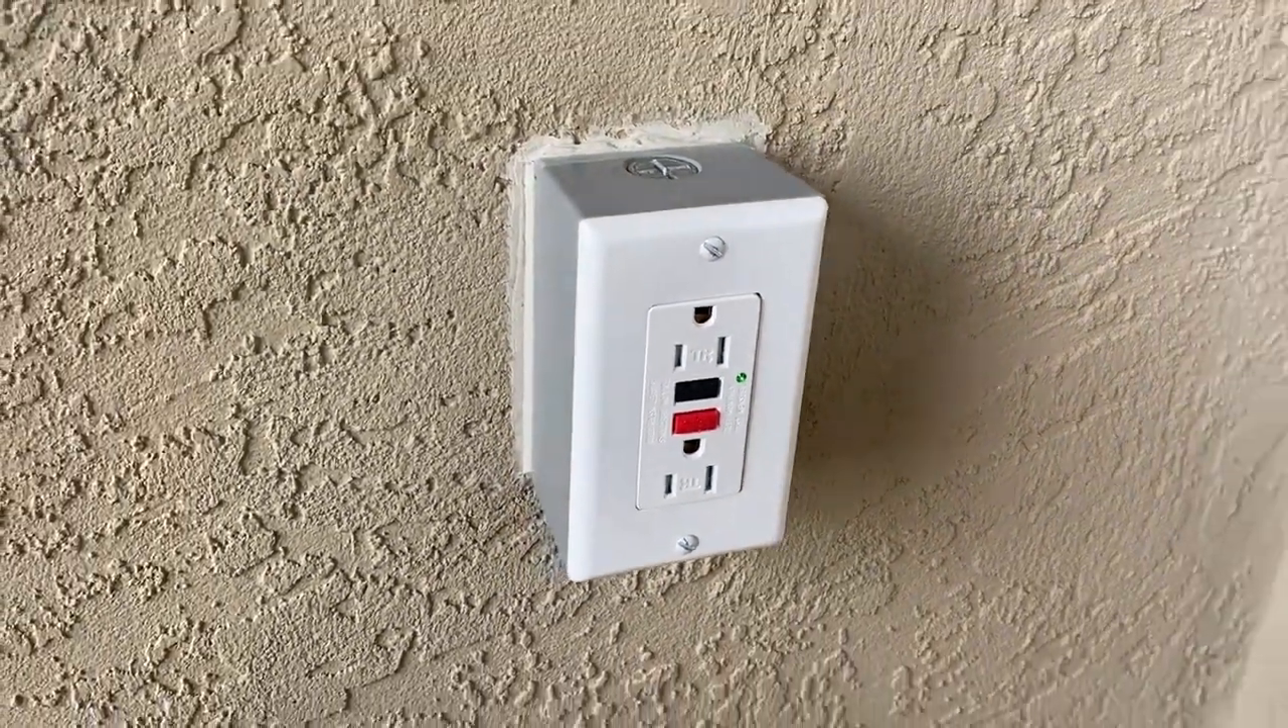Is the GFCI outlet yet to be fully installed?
No.